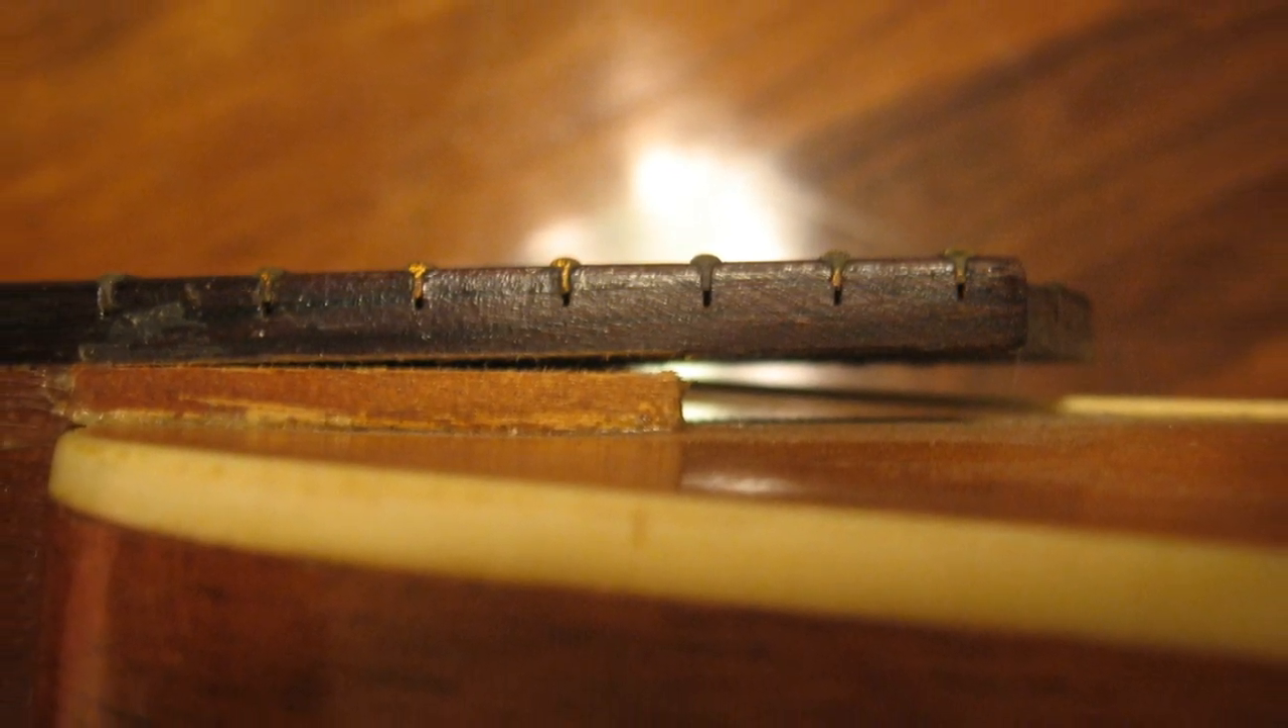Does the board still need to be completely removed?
Yes.